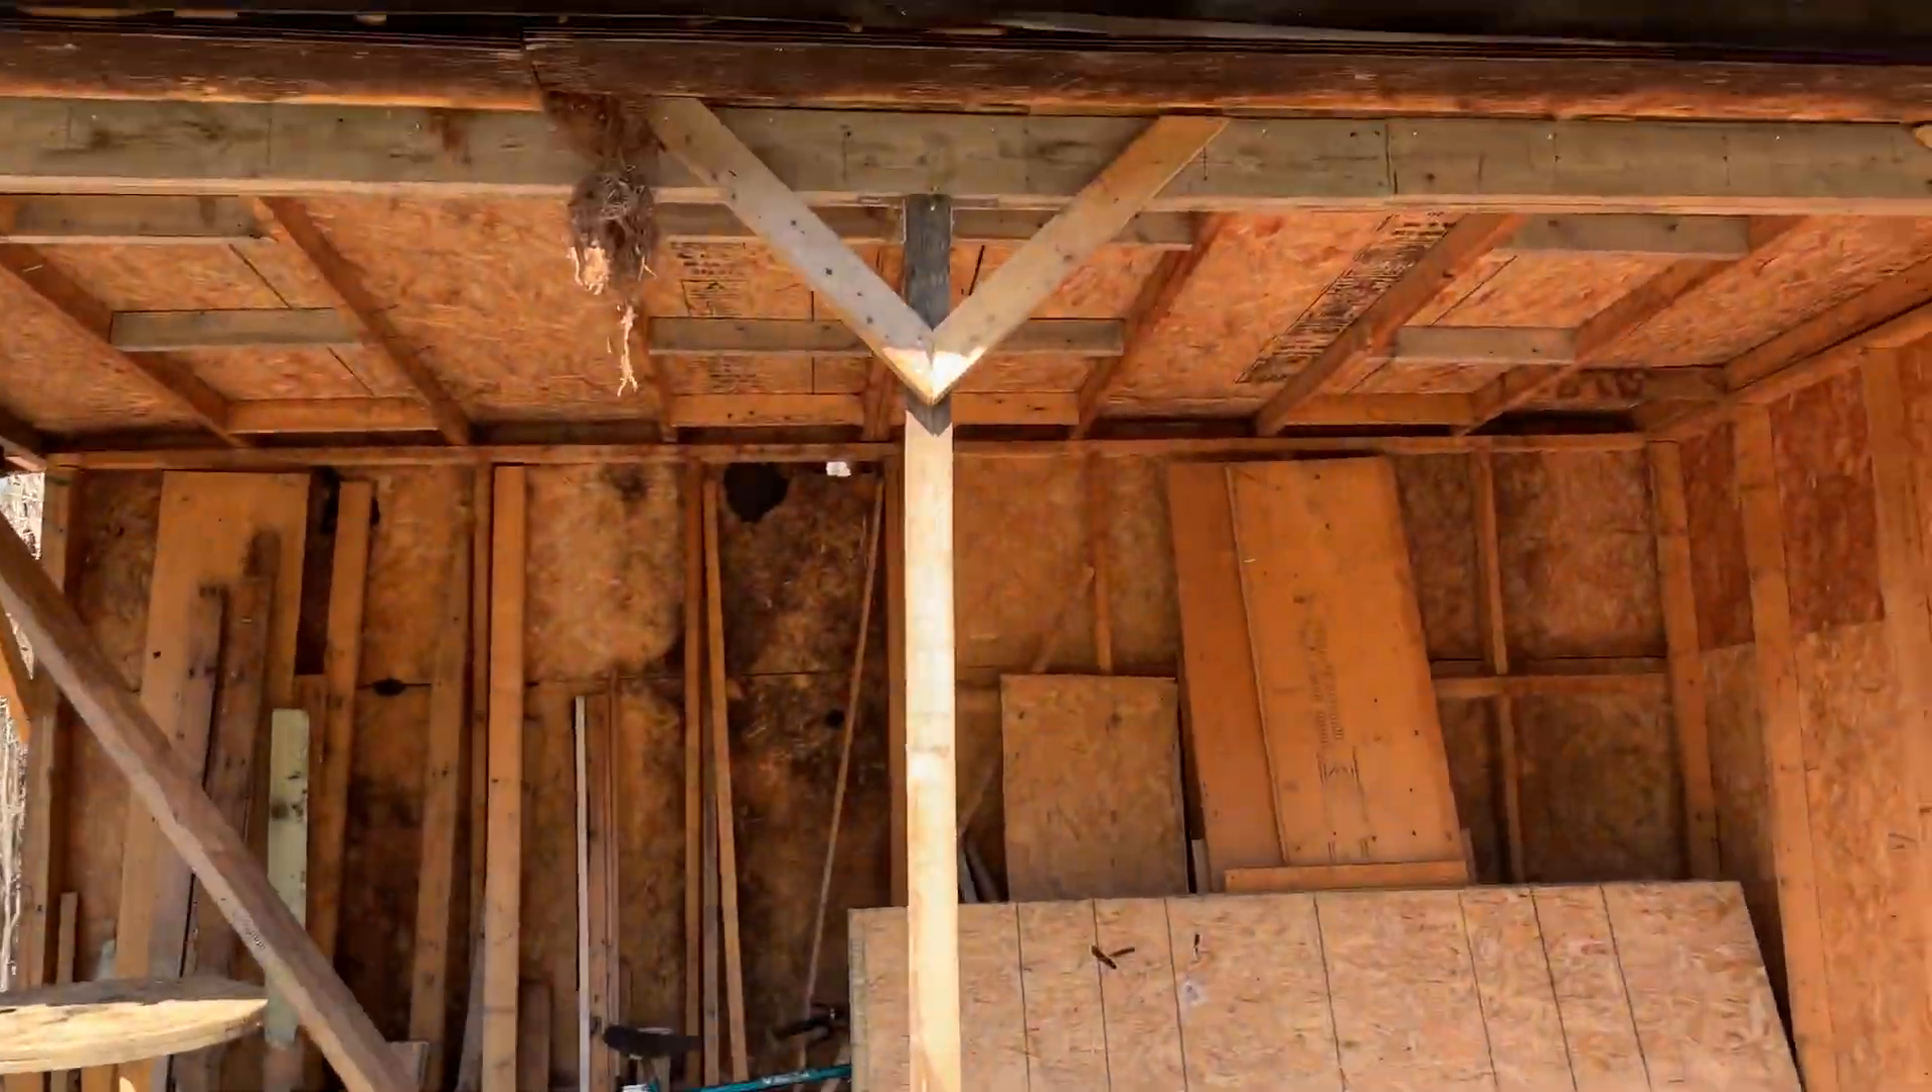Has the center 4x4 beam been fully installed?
Yes.